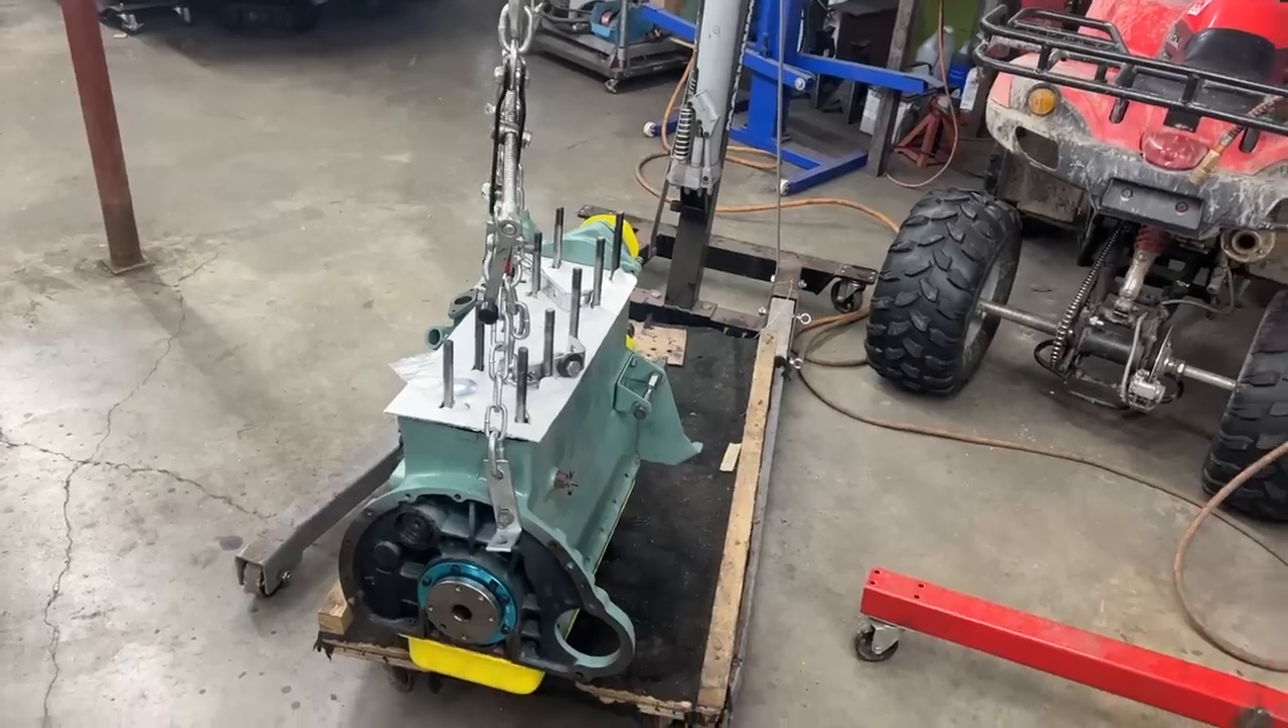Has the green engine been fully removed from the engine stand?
Yes.